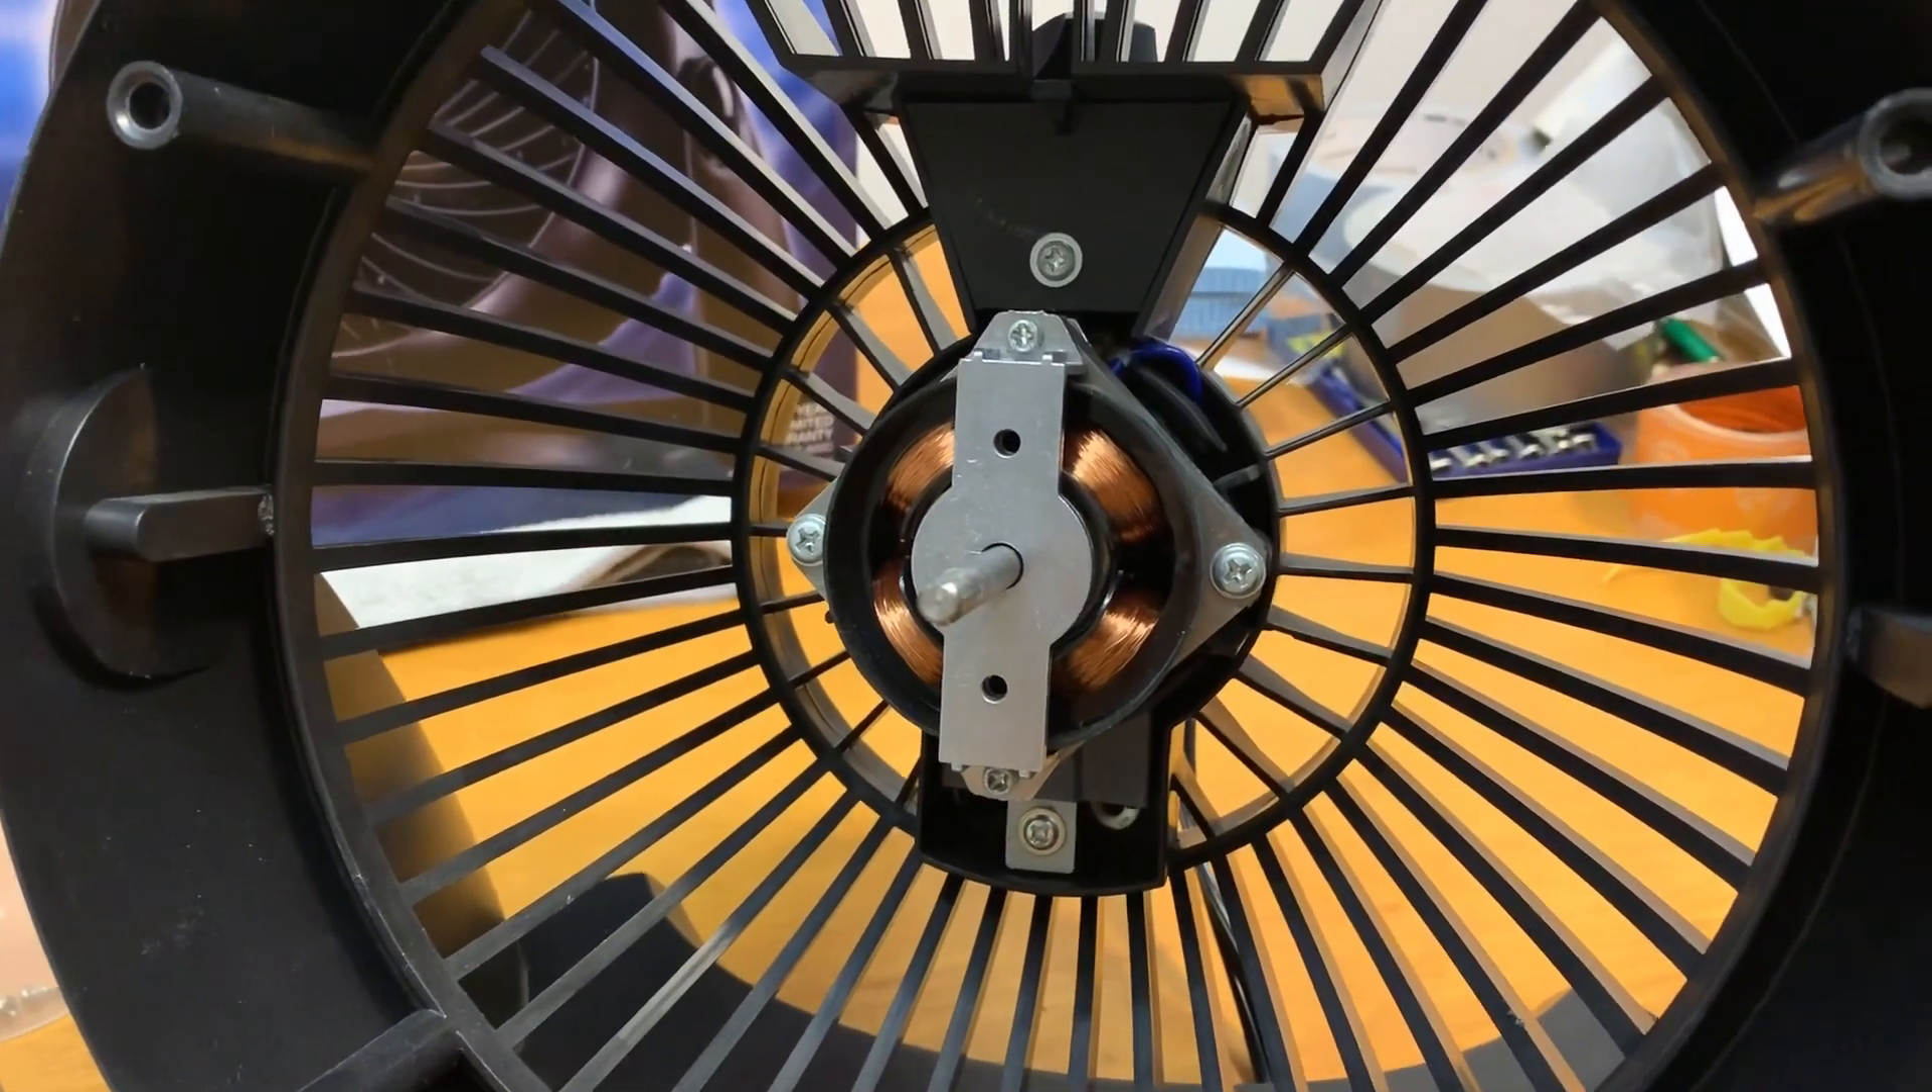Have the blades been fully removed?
Yes.